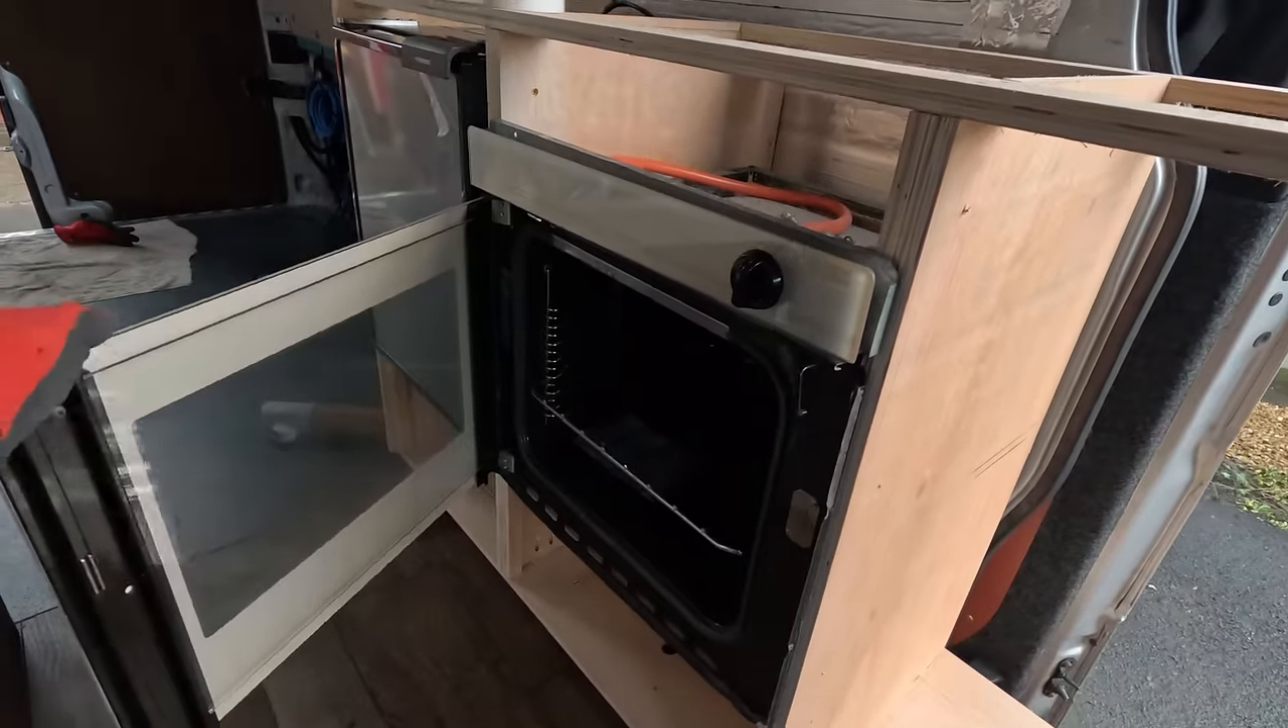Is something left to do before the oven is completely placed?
No.